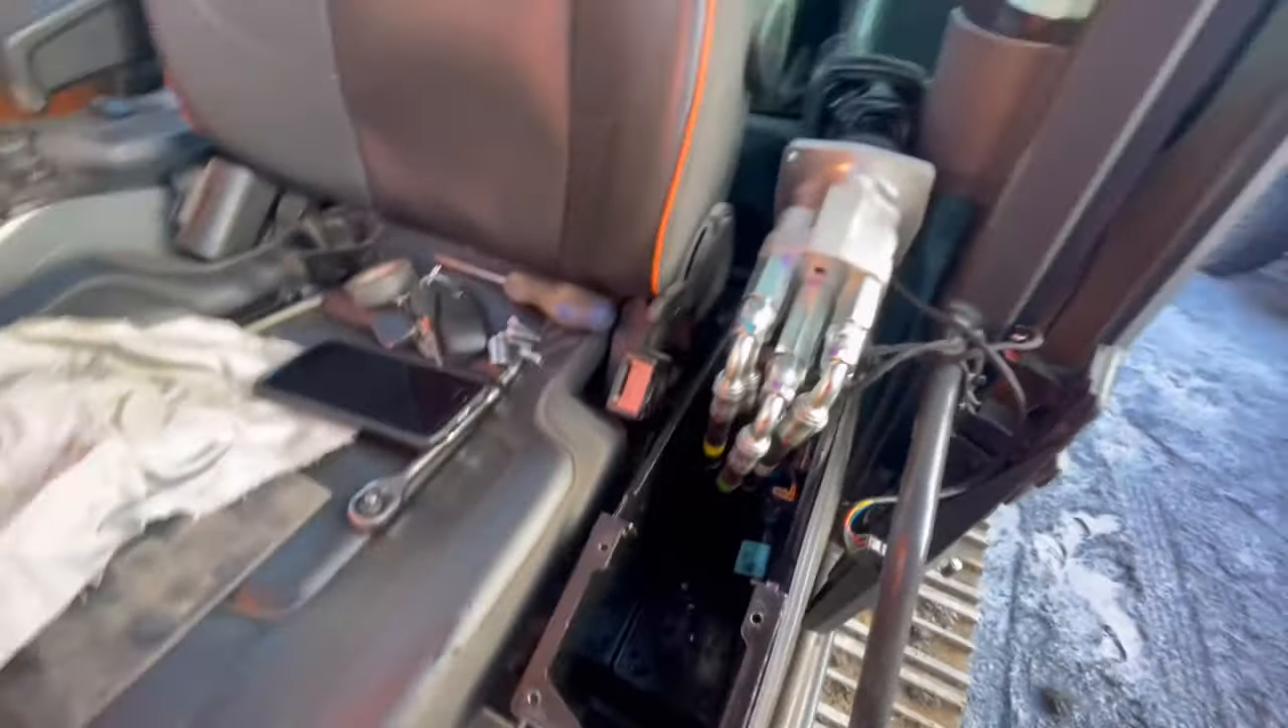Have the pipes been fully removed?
No.